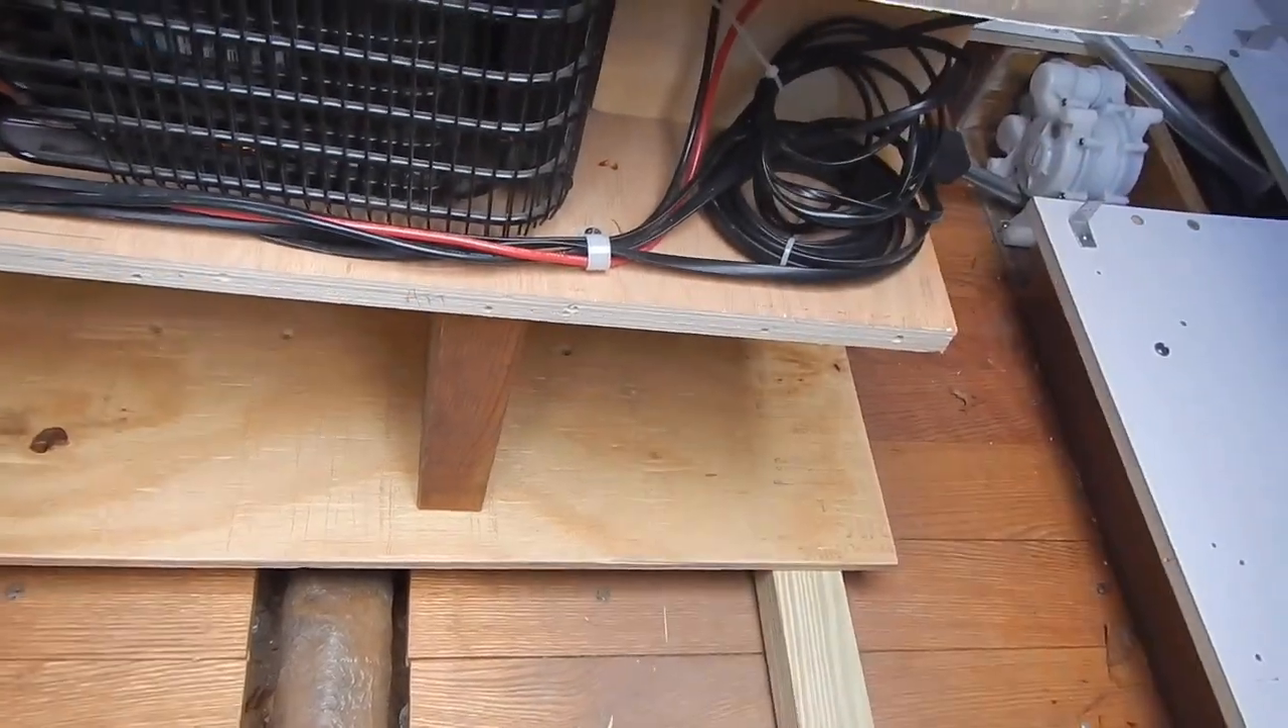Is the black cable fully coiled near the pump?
Yes.